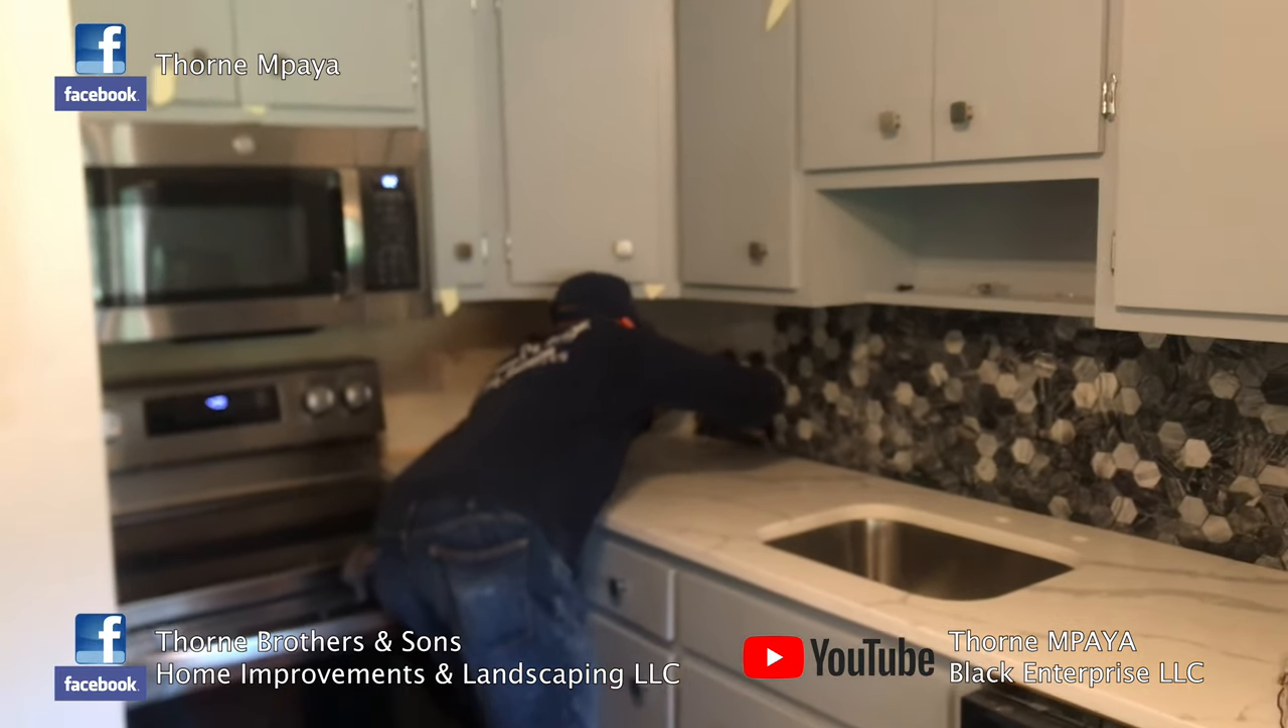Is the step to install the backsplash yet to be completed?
Yes.